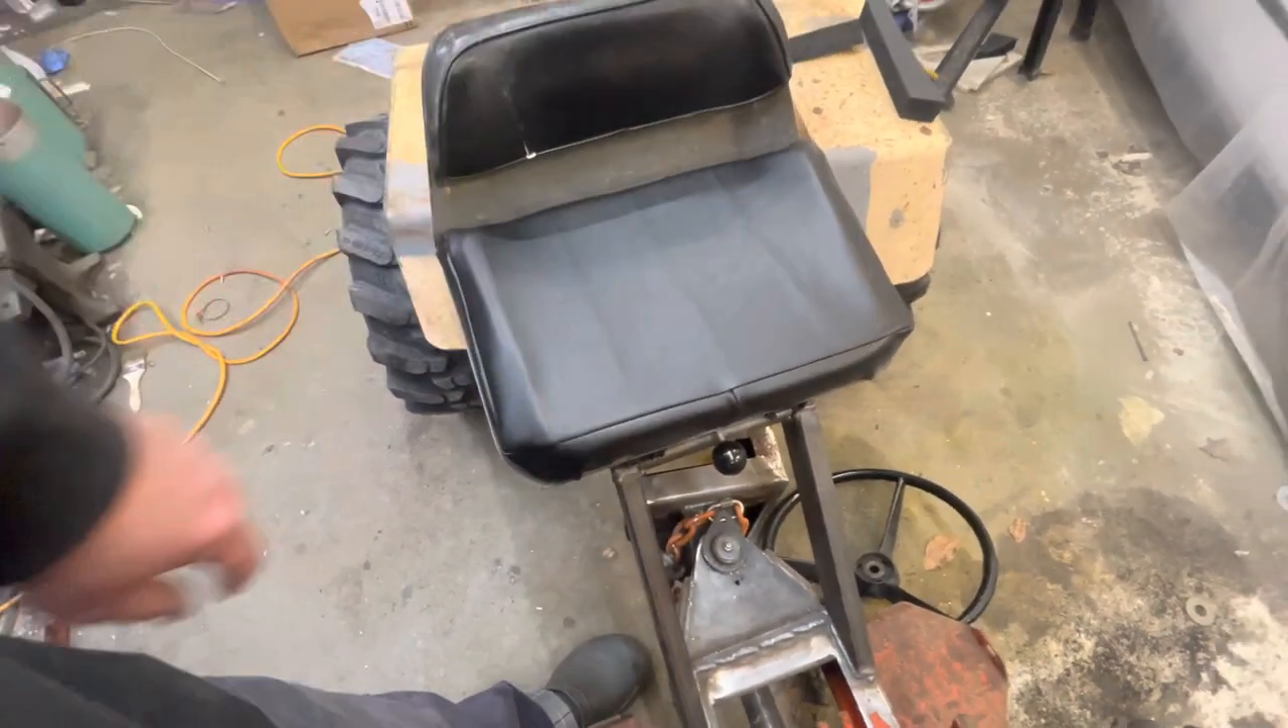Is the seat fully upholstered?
Yes.